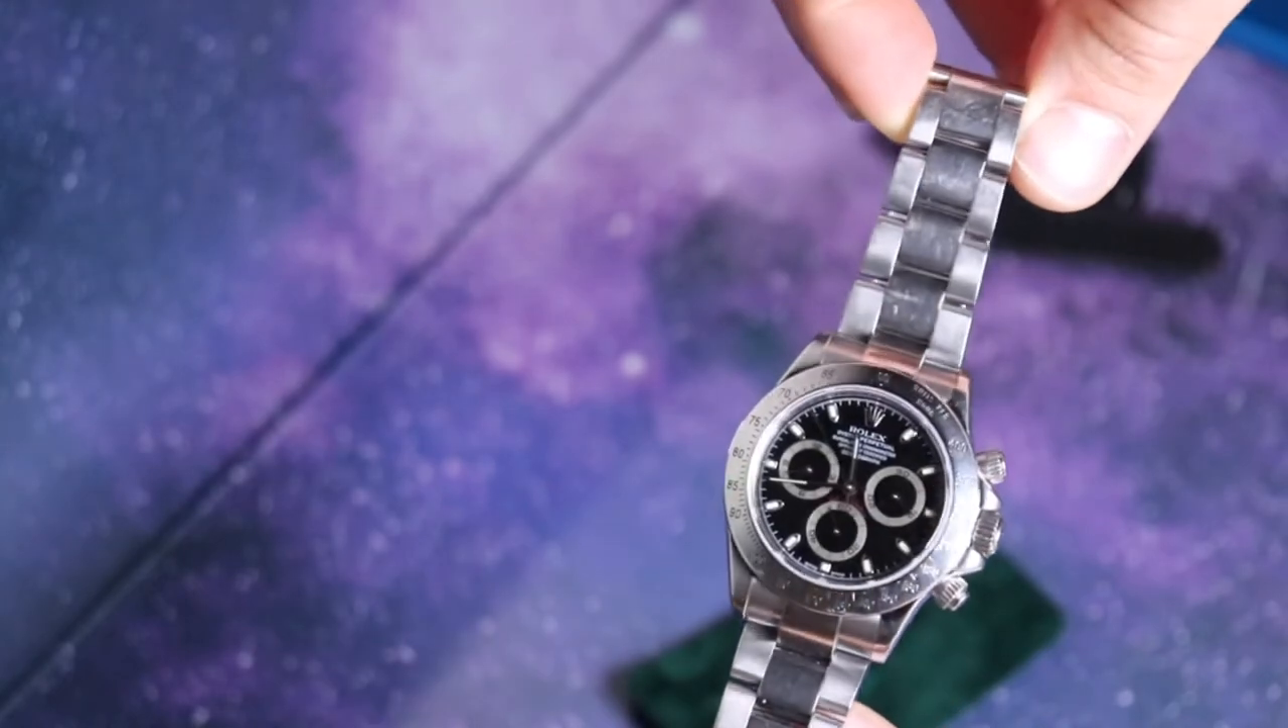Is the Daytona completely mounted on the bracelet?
Yes.